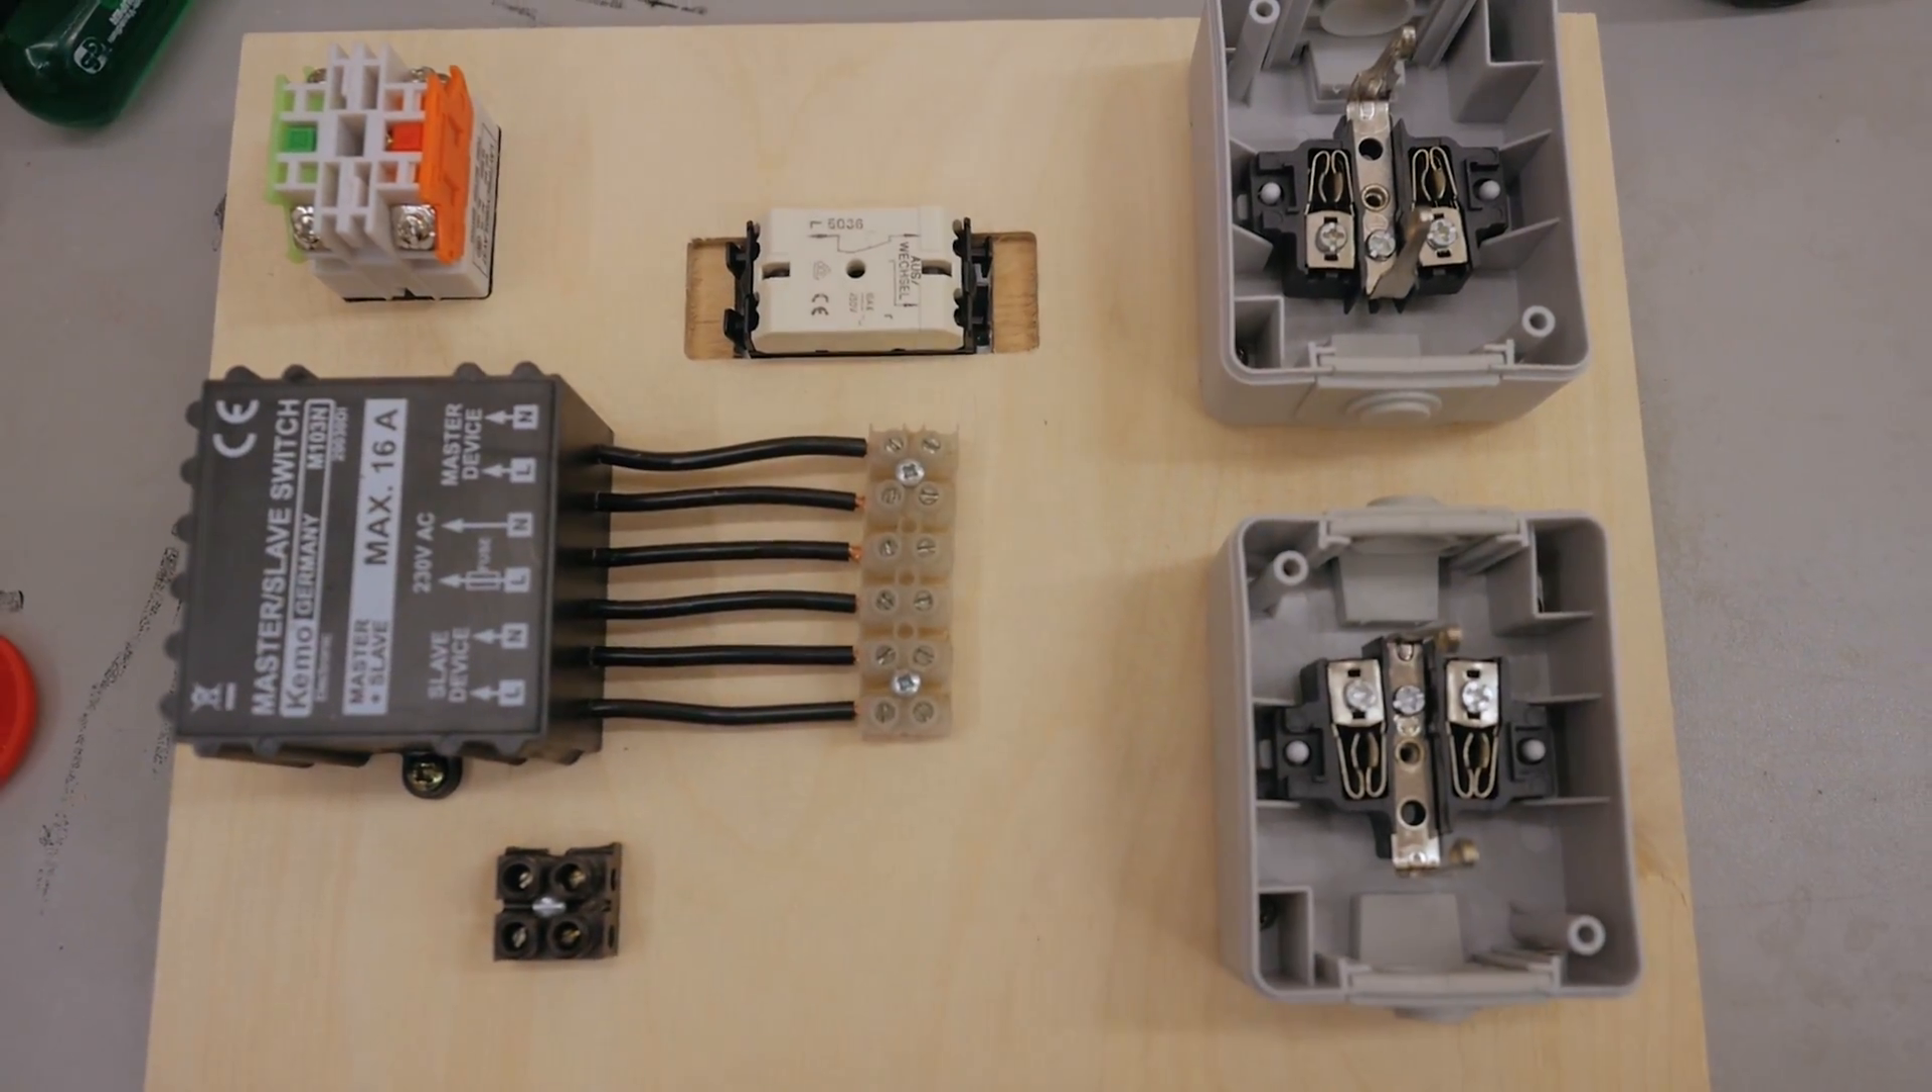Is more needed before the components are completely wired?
Yes.